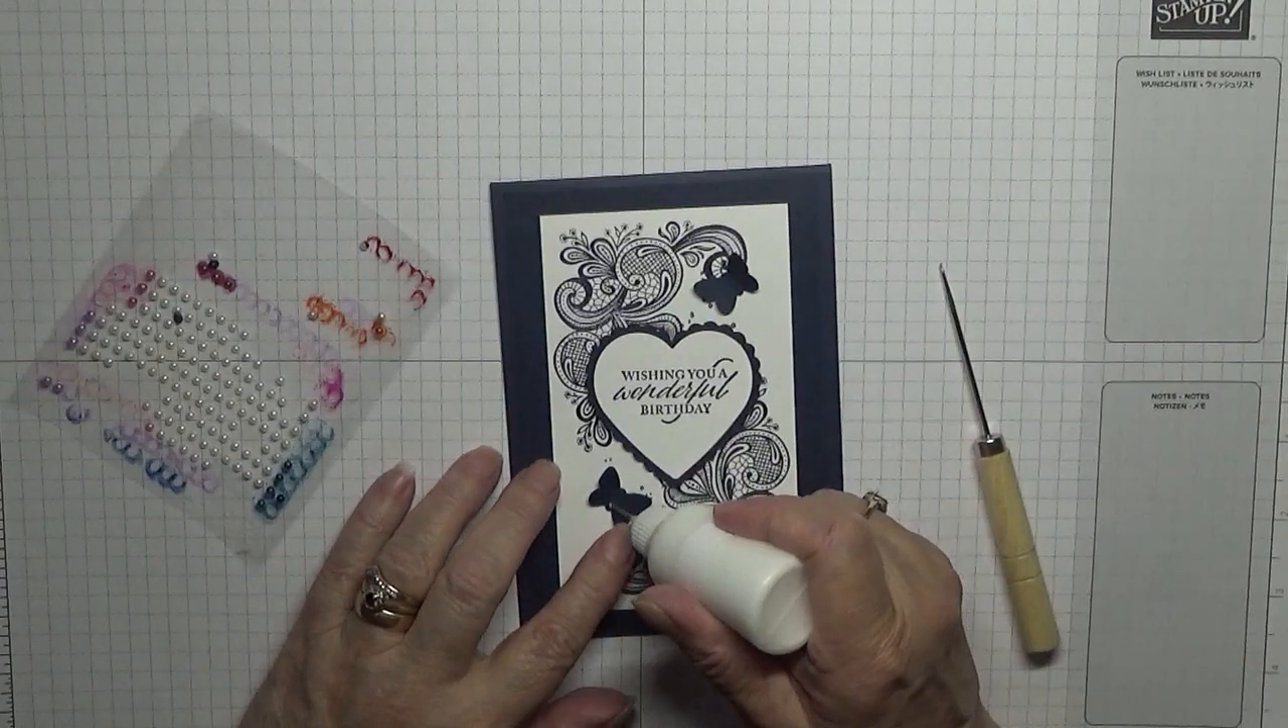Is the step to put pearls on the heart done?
No.